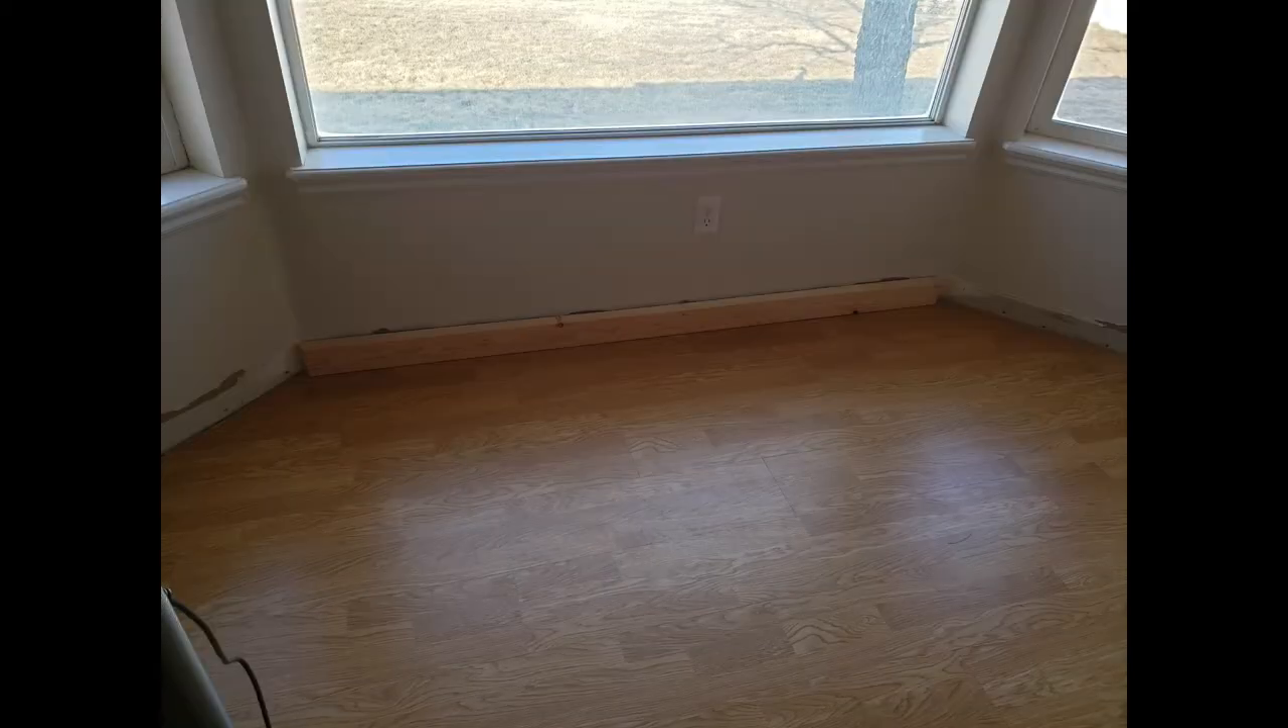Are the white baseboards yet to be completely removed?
No.